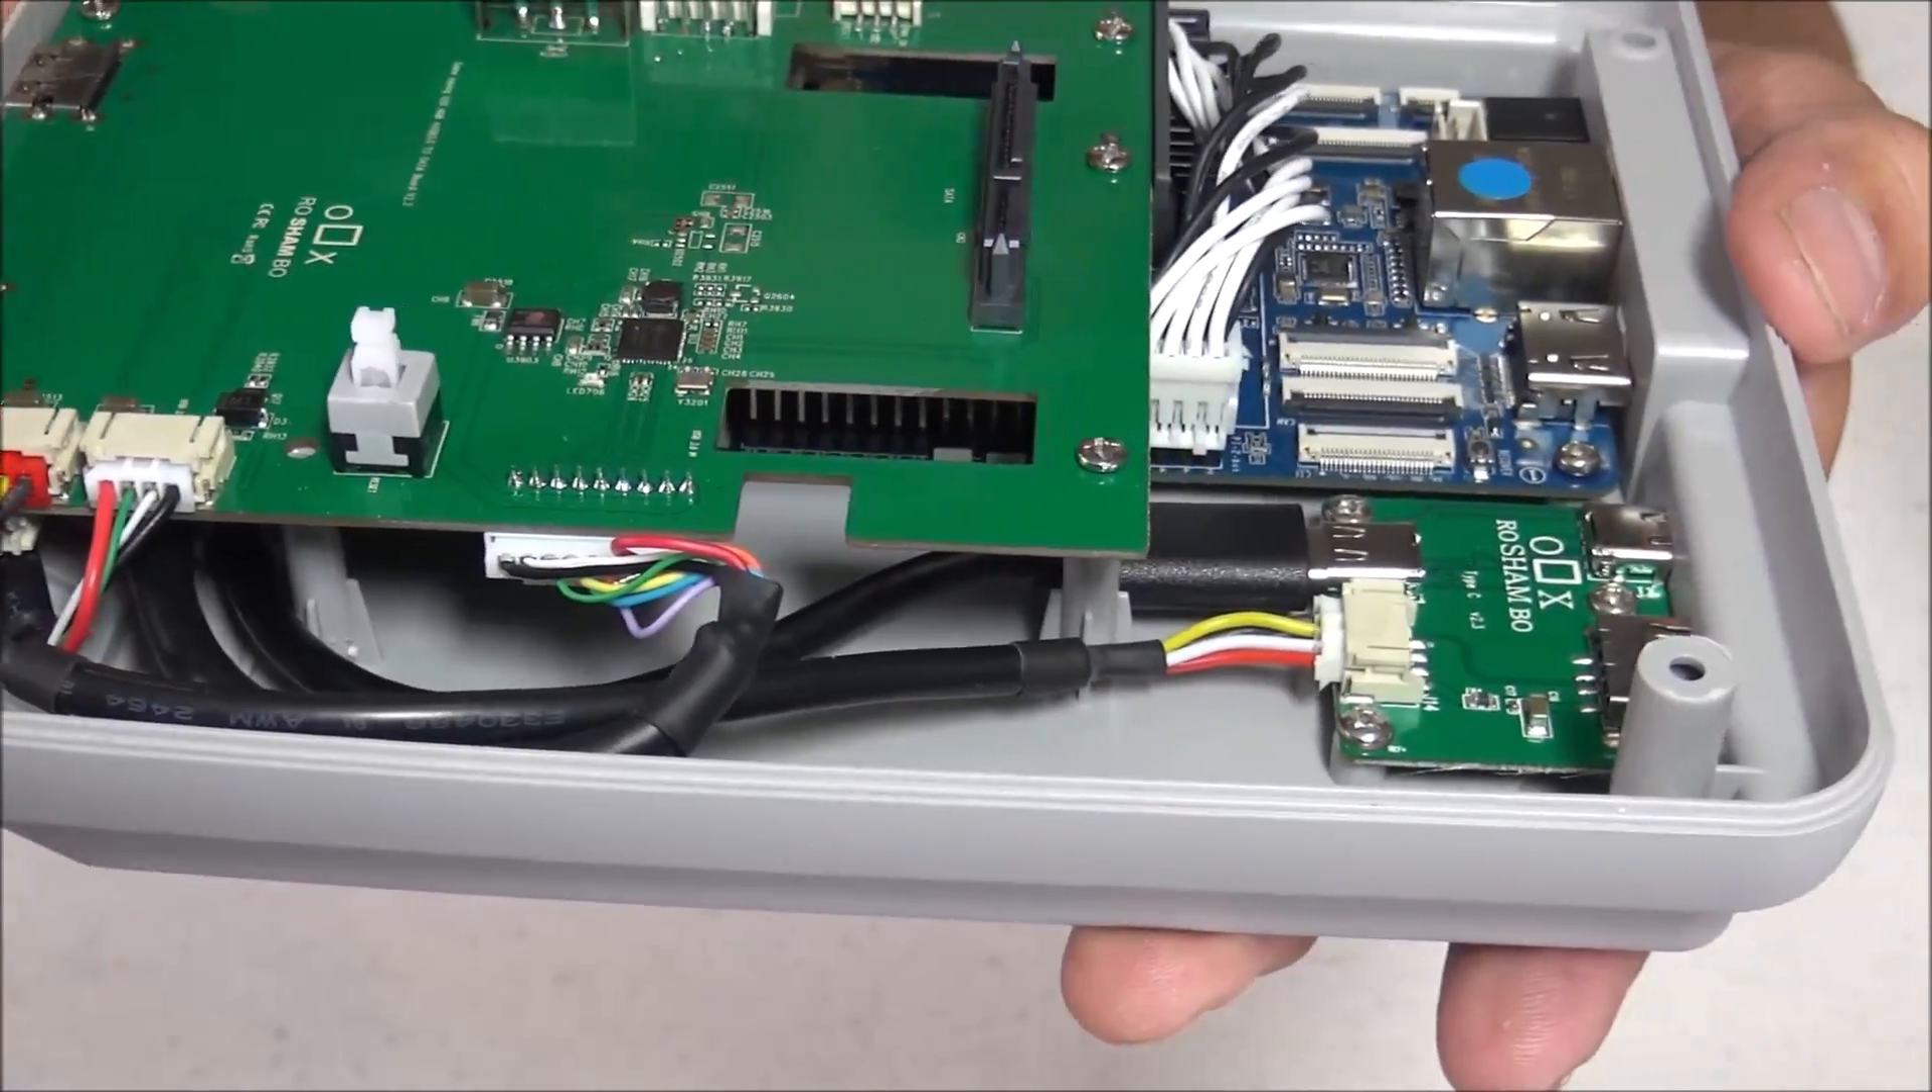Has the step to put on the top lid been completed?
No.